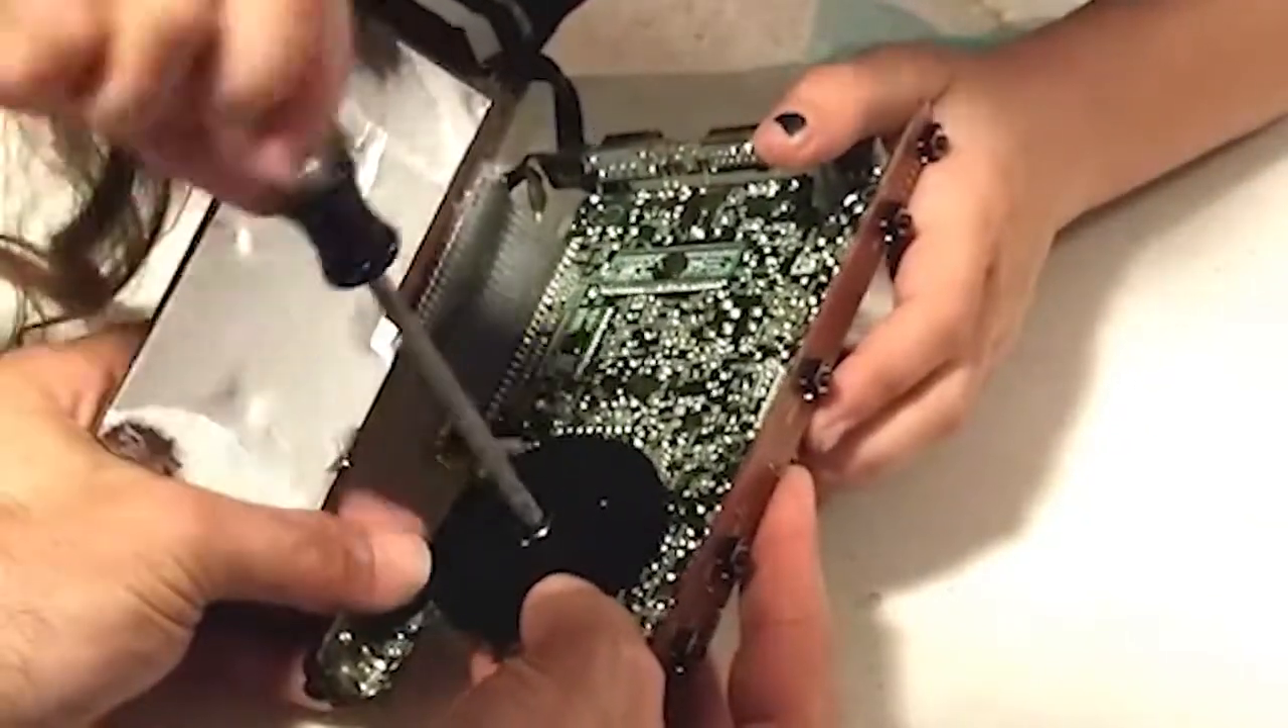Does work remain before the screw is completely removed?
Yes.